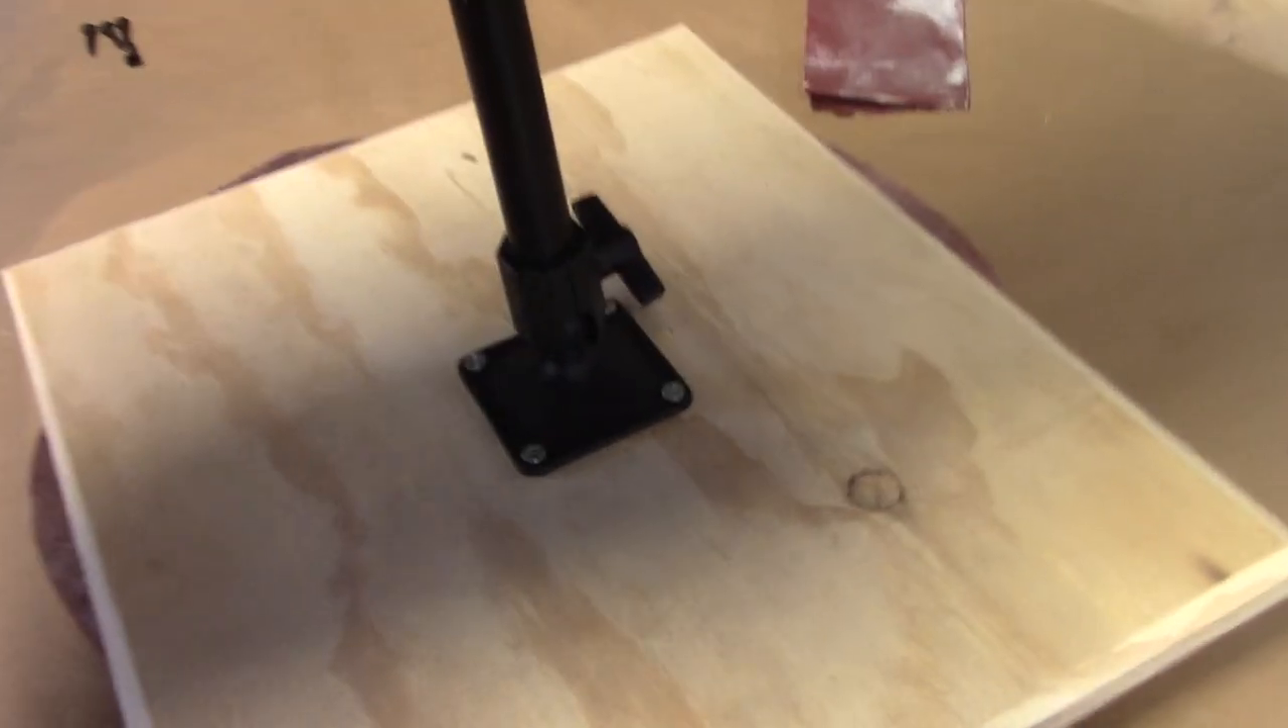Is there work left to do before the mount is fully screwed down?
No.